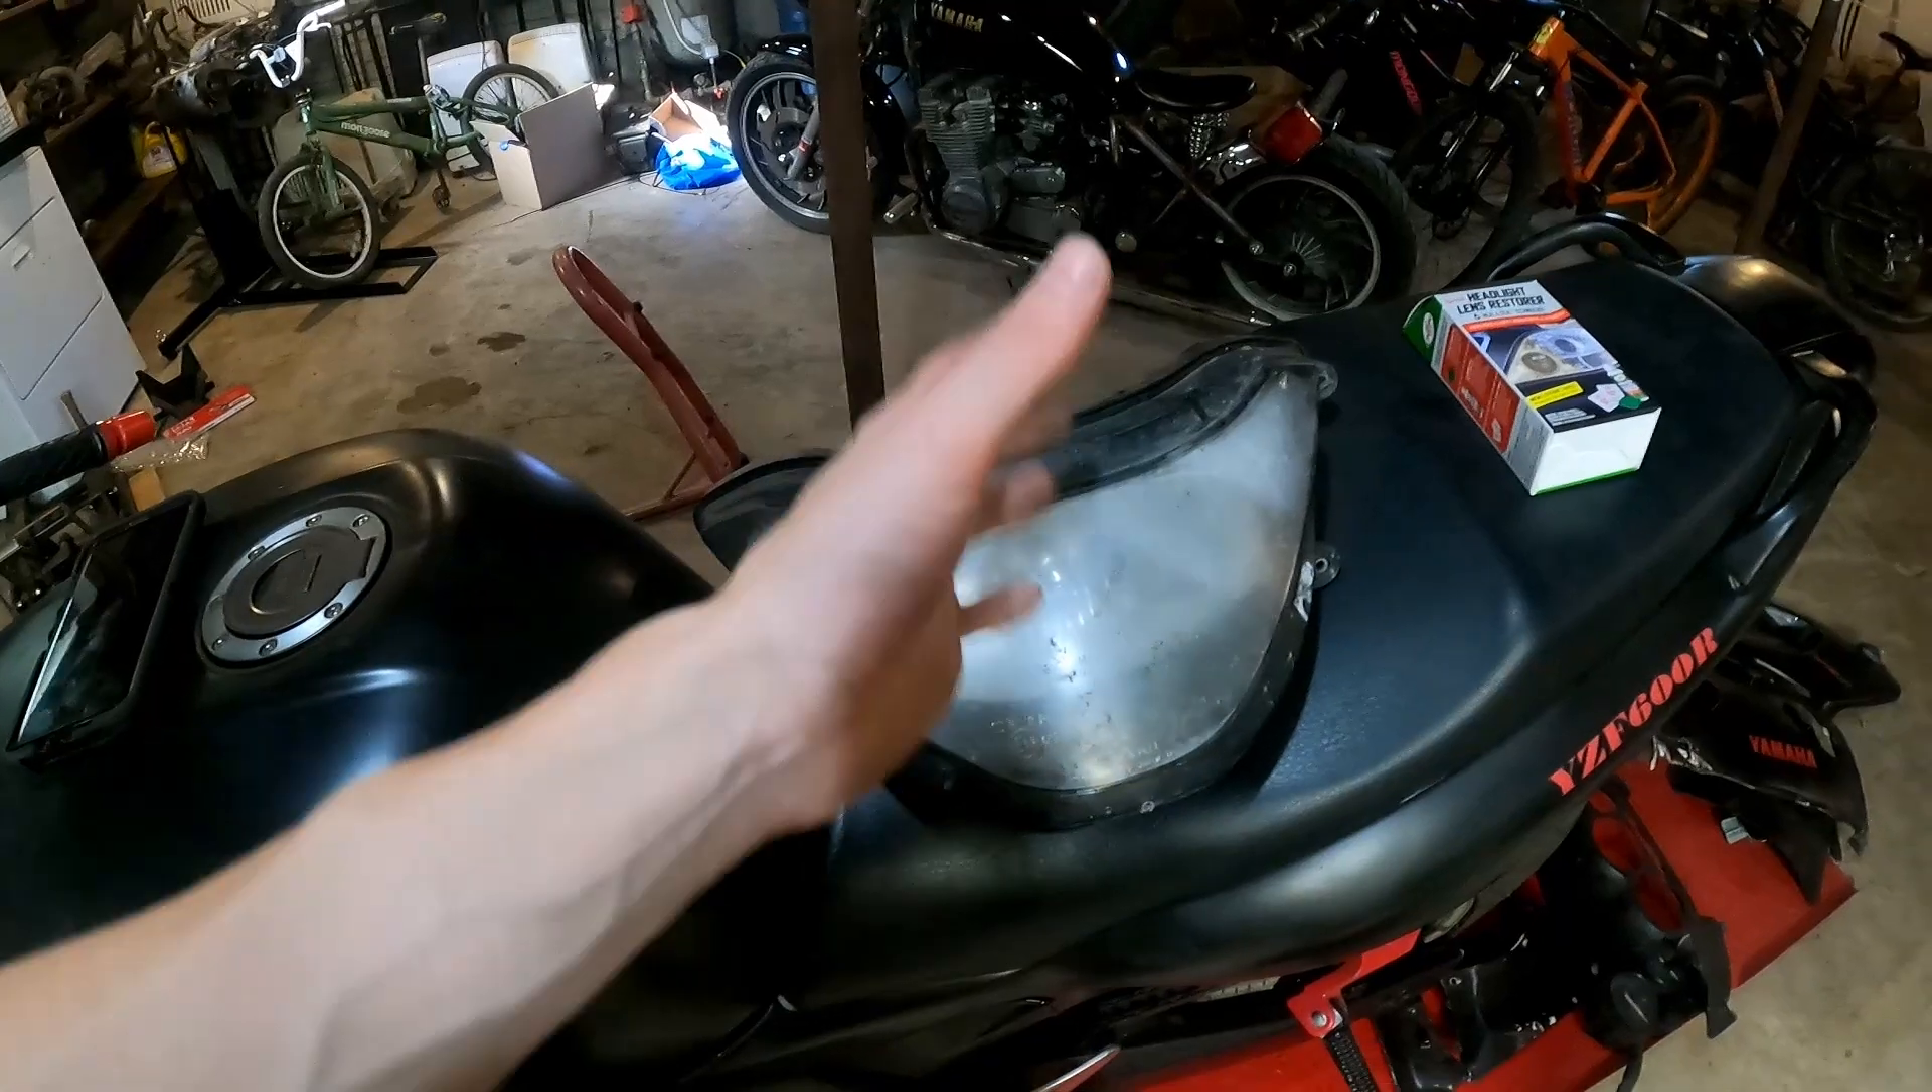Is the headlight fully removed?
Yes.